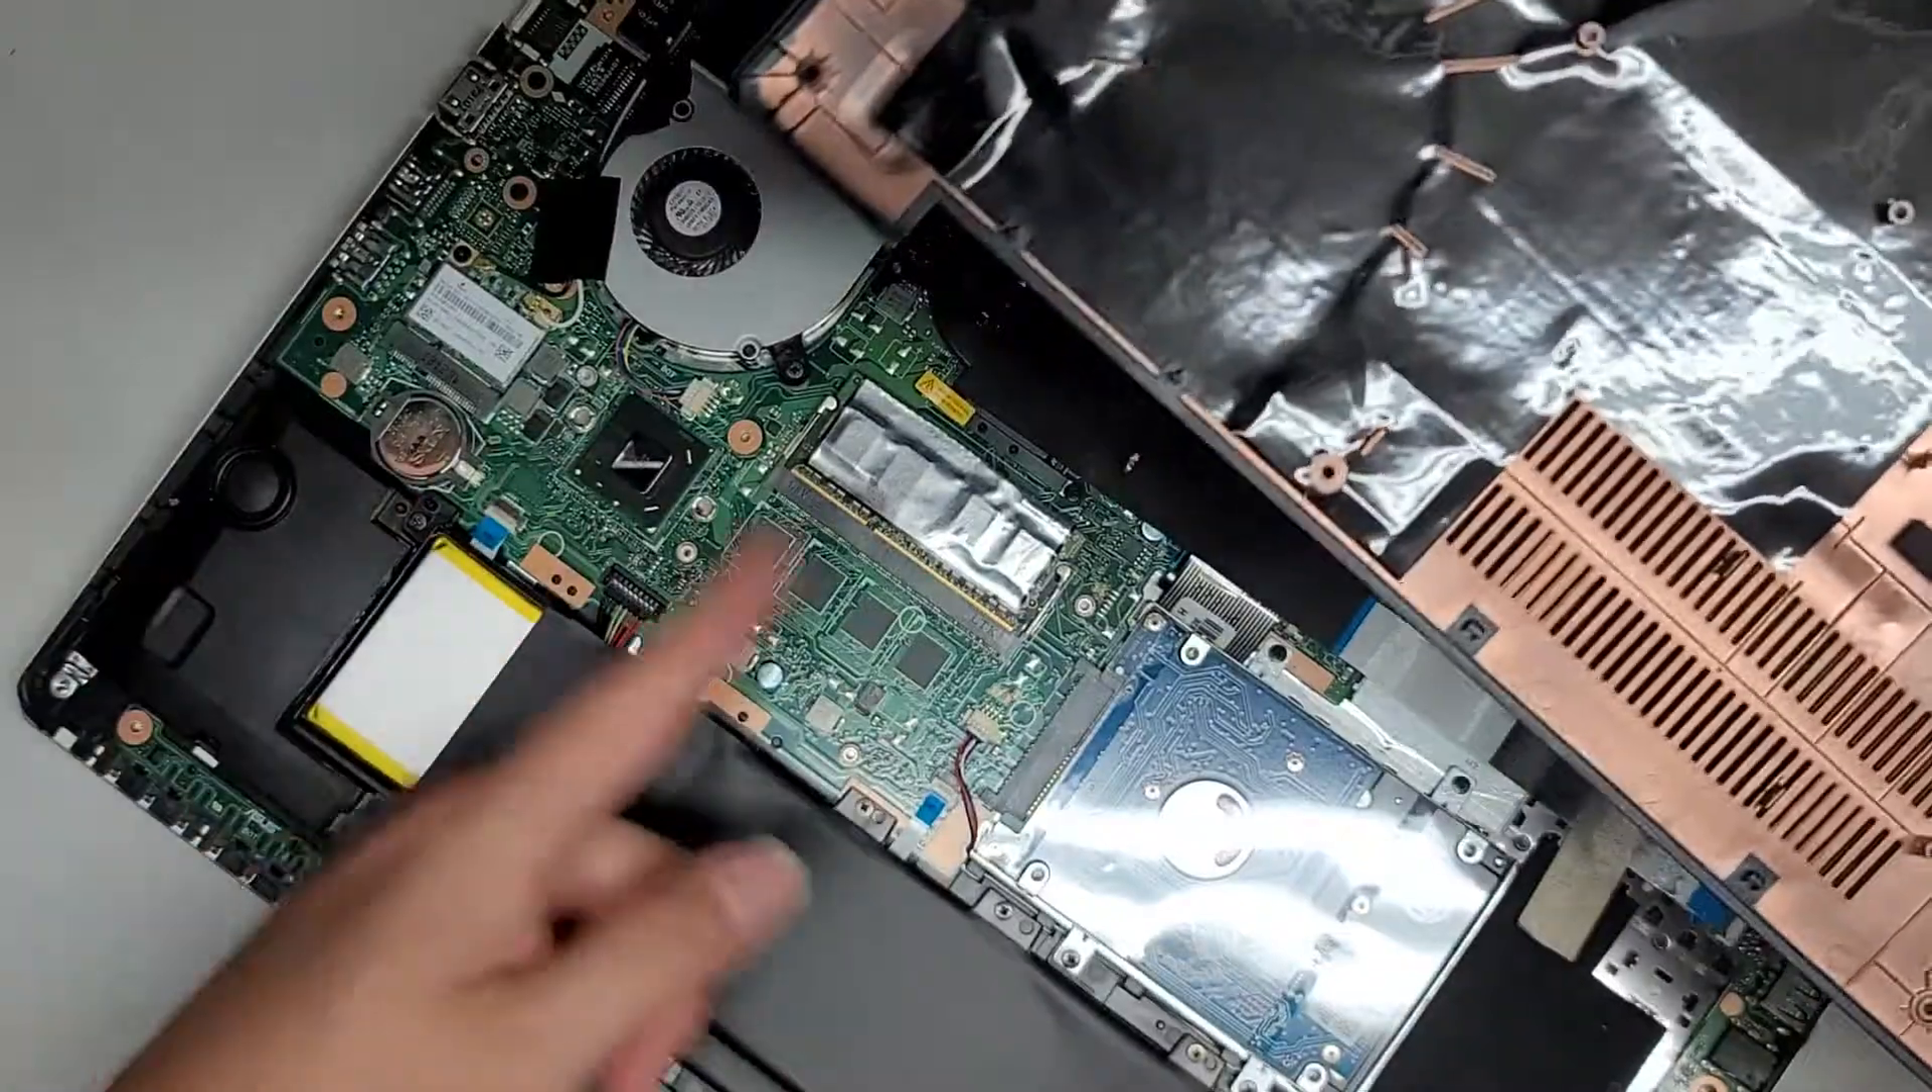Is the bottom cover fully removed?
Yes.